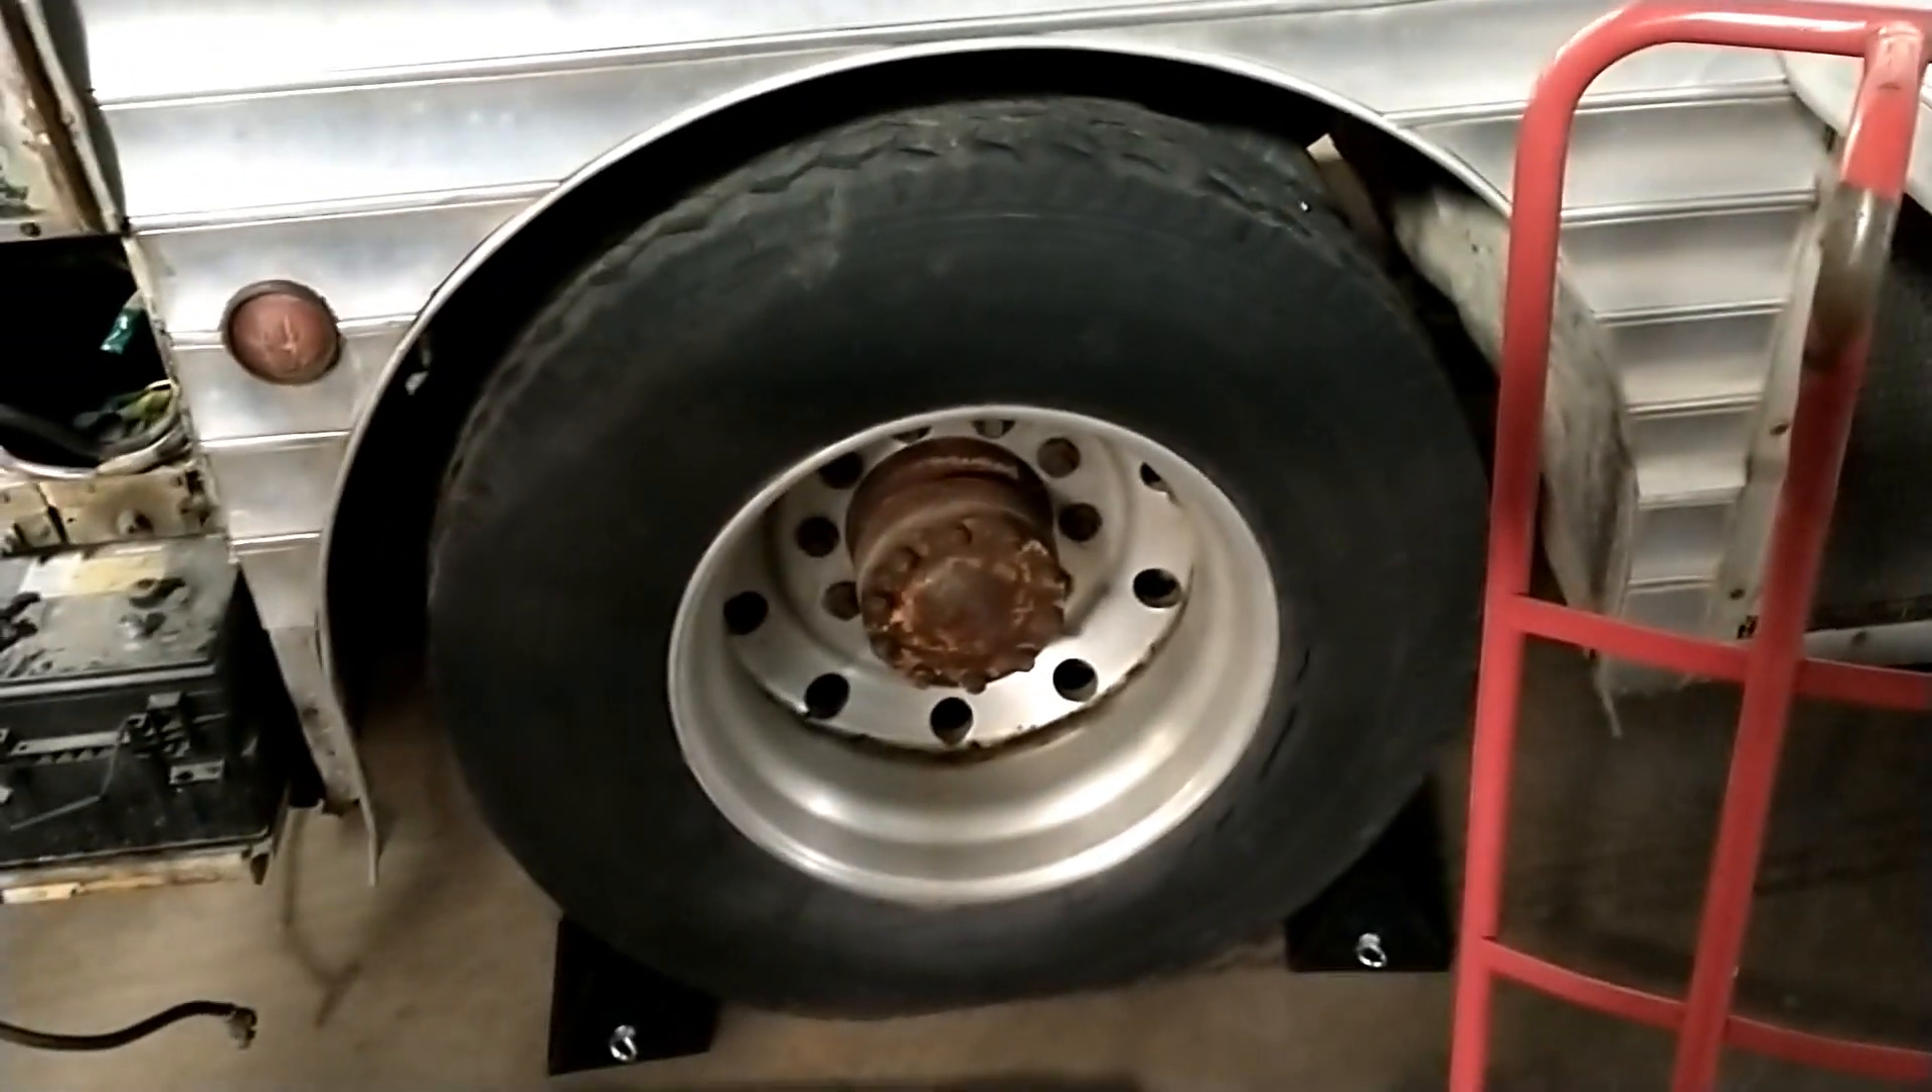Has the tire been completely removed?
No.